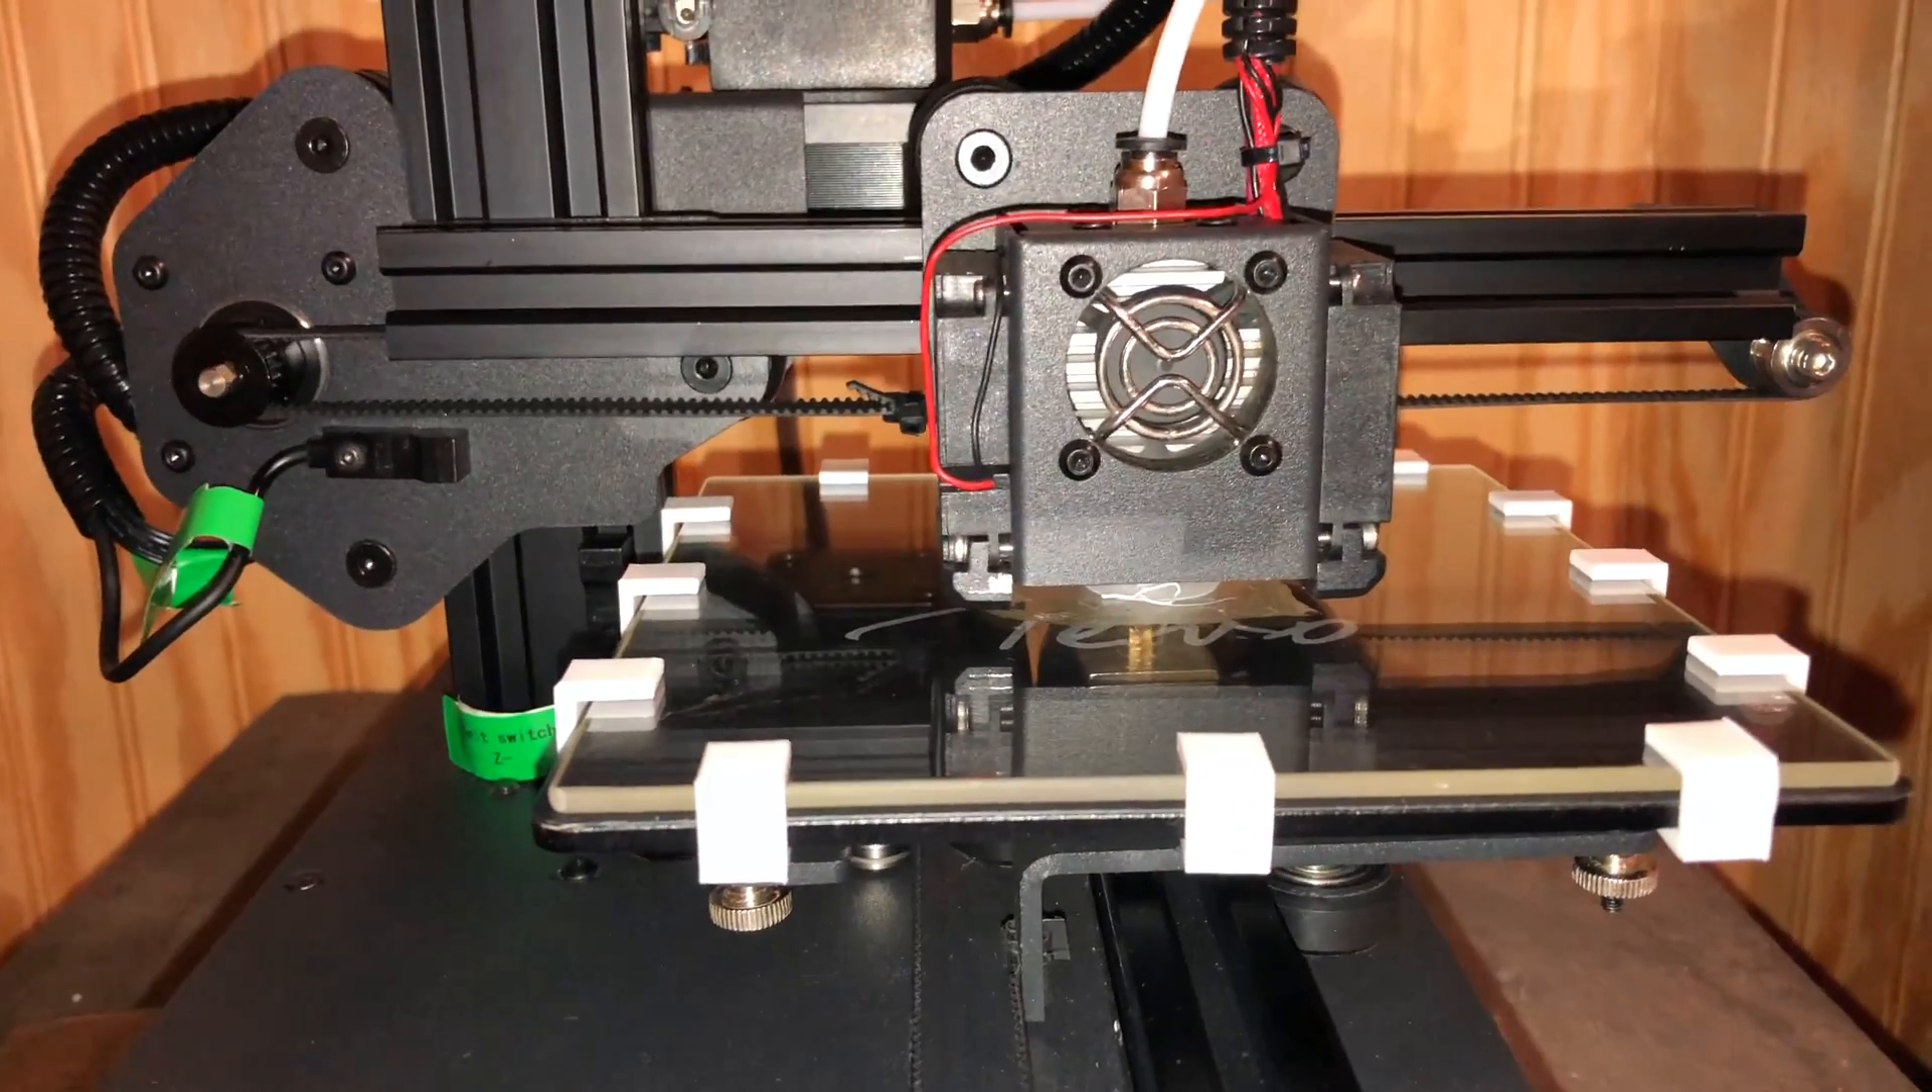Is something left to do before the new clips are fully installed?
No.